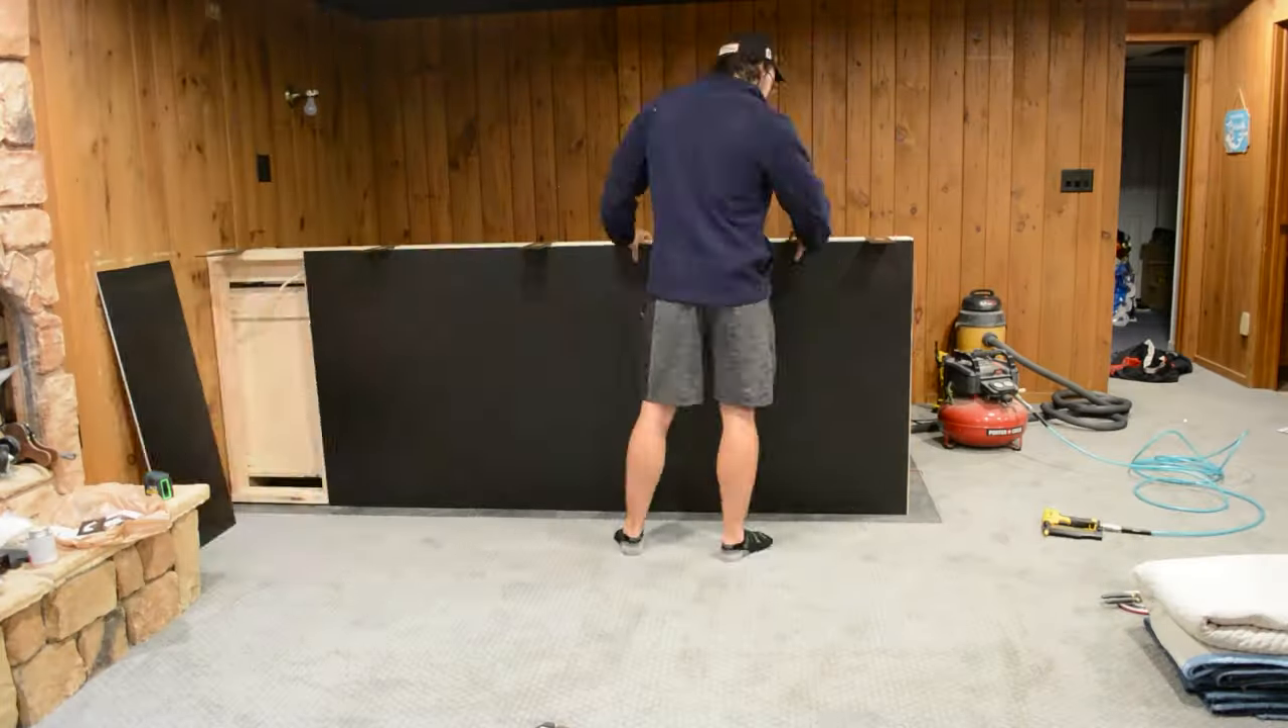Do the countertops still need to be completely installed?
Yes.